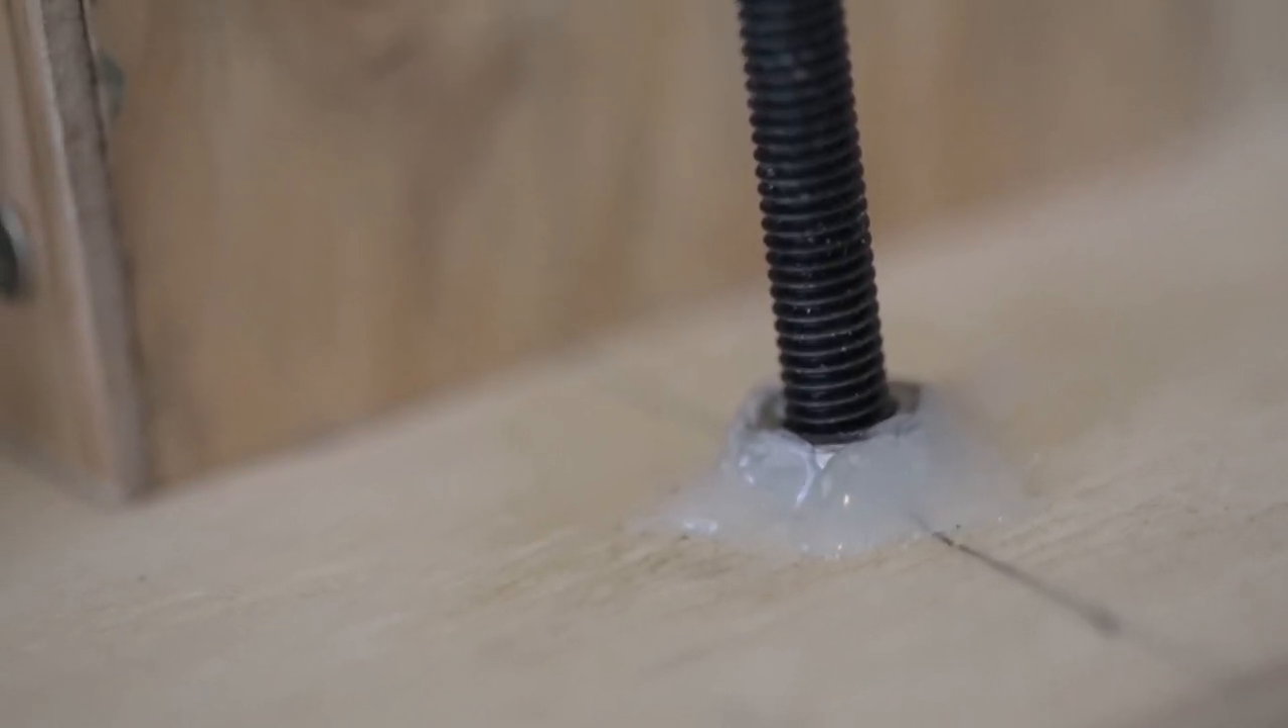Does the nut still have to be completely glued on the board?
No.